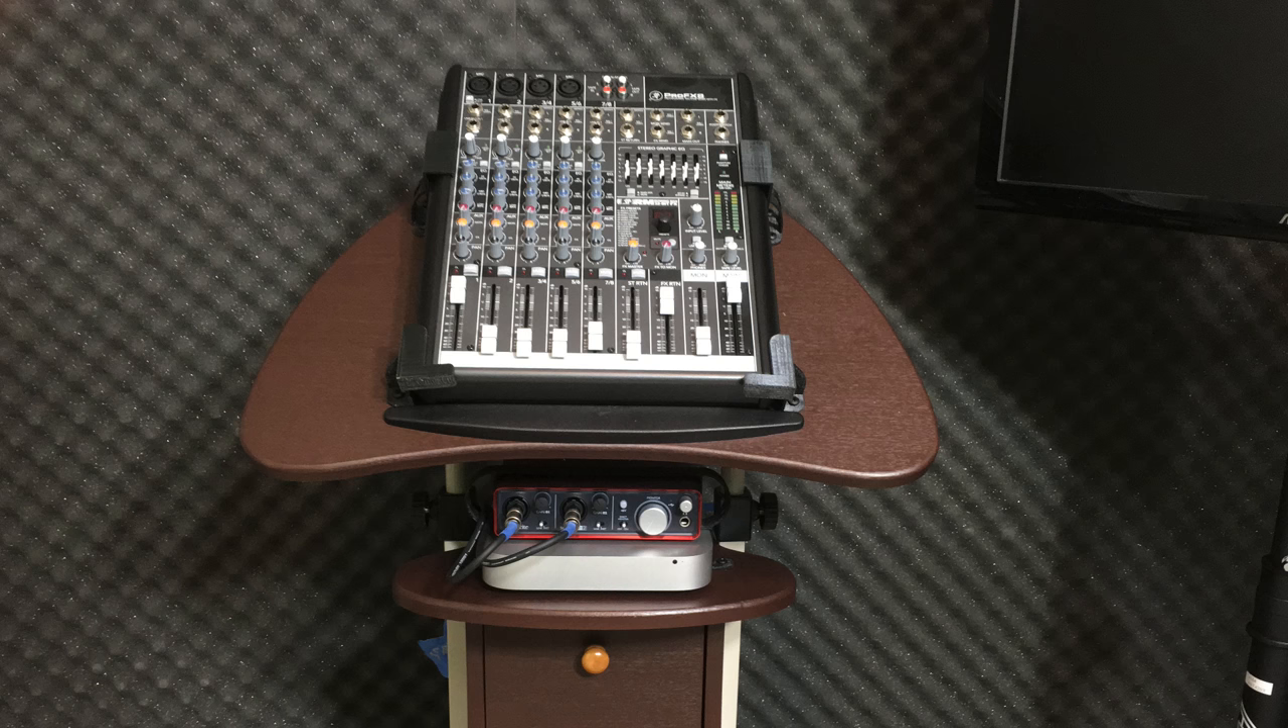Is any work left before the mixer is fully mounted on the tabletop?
No.